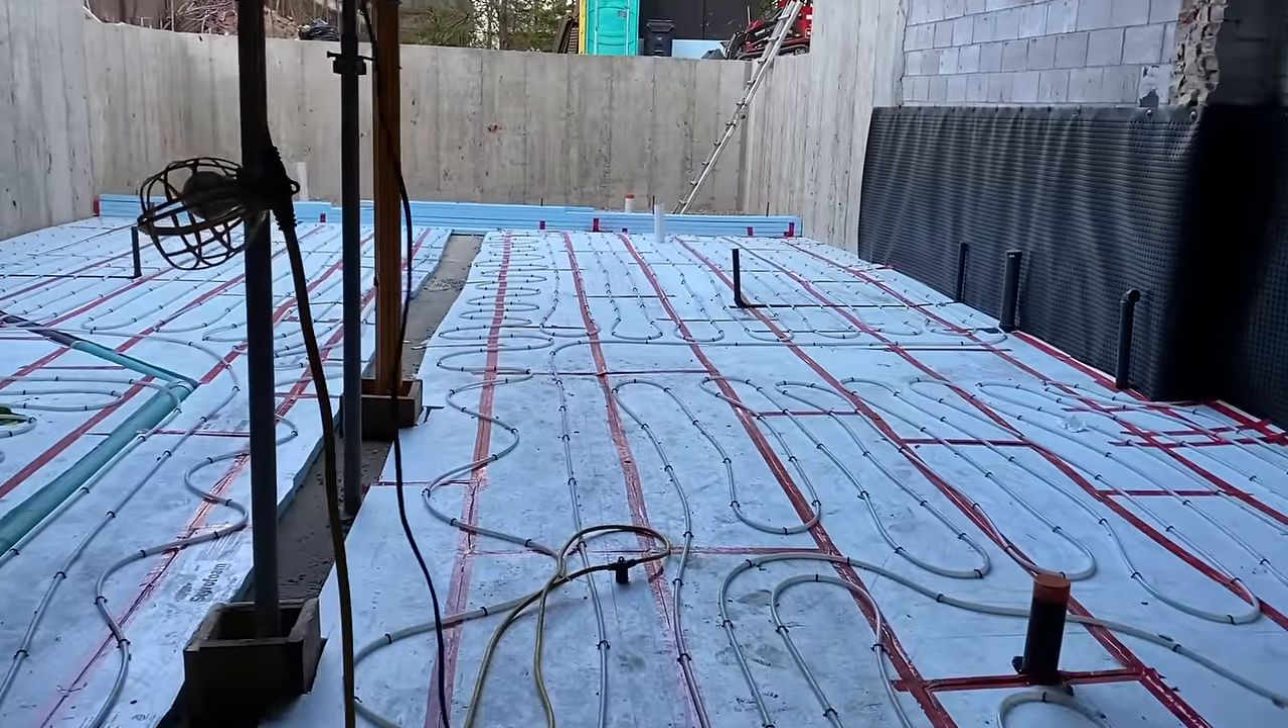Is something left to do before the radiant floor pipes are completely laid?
No.